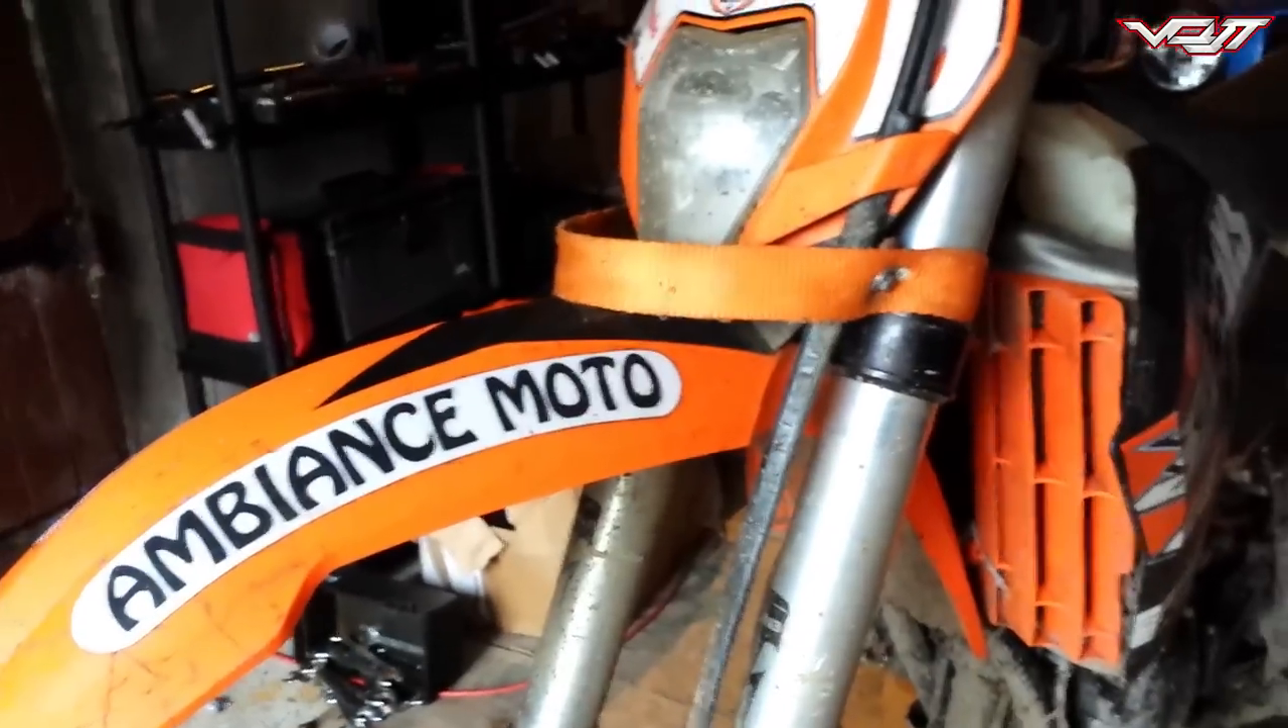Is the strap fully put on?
Yes.